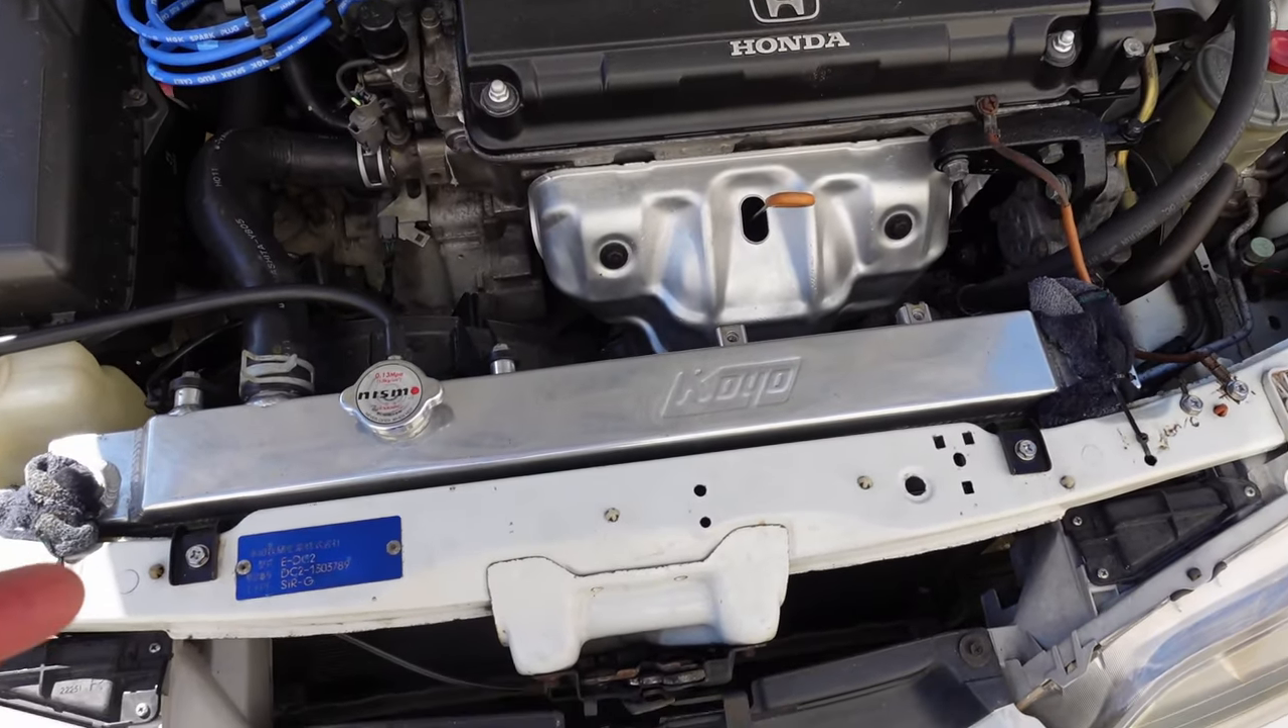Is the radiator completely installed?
Yes.